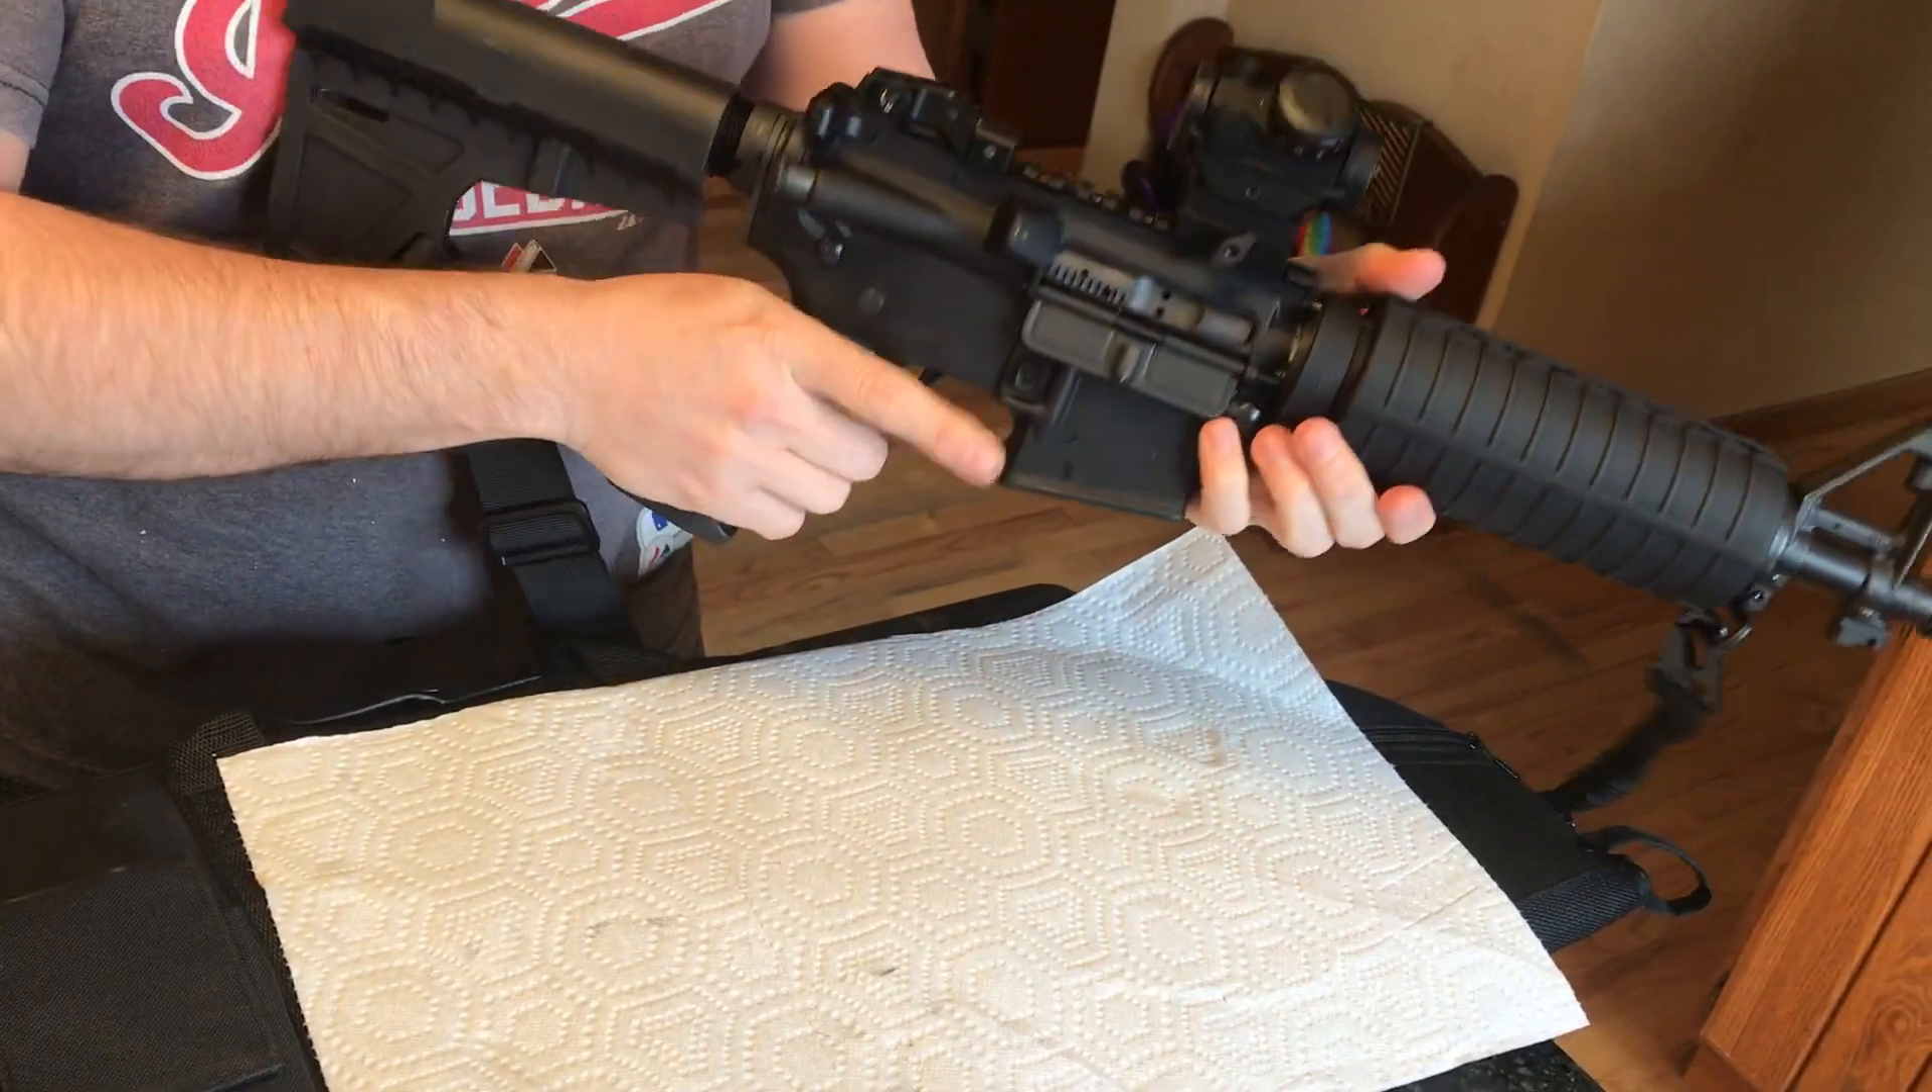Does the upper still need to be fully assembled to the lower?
No.